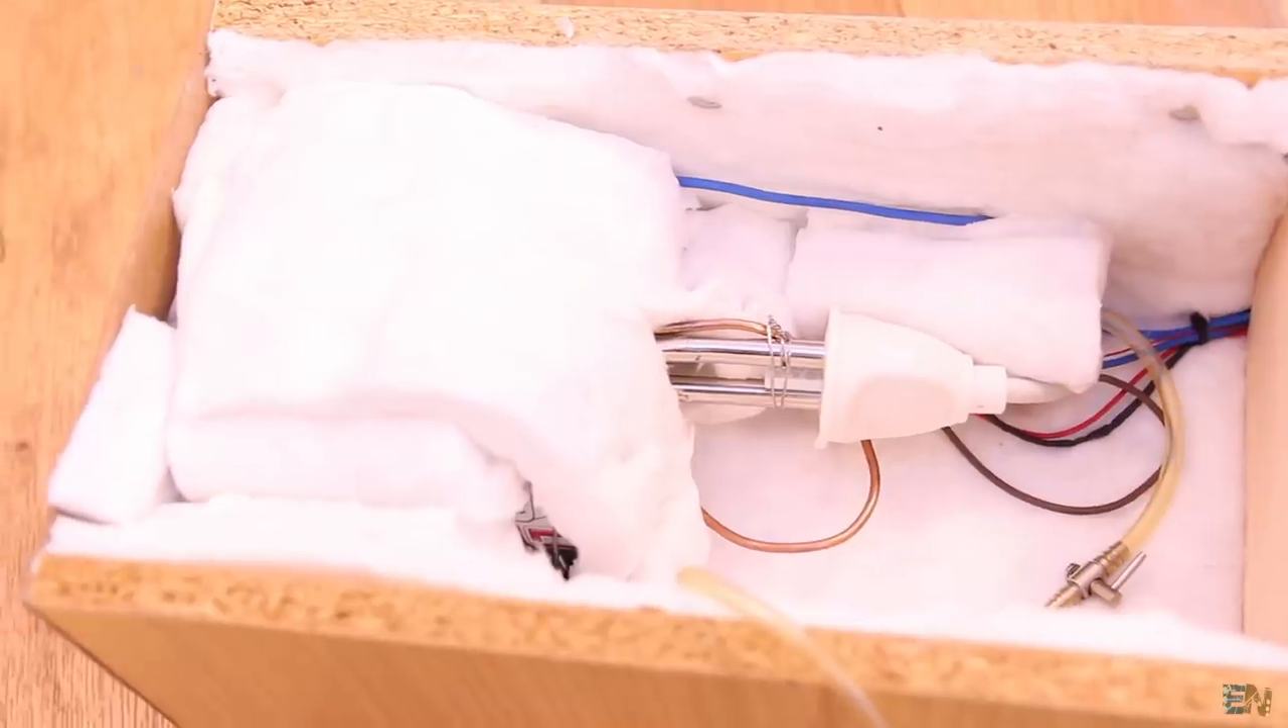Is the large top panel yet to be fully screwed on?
Yes.